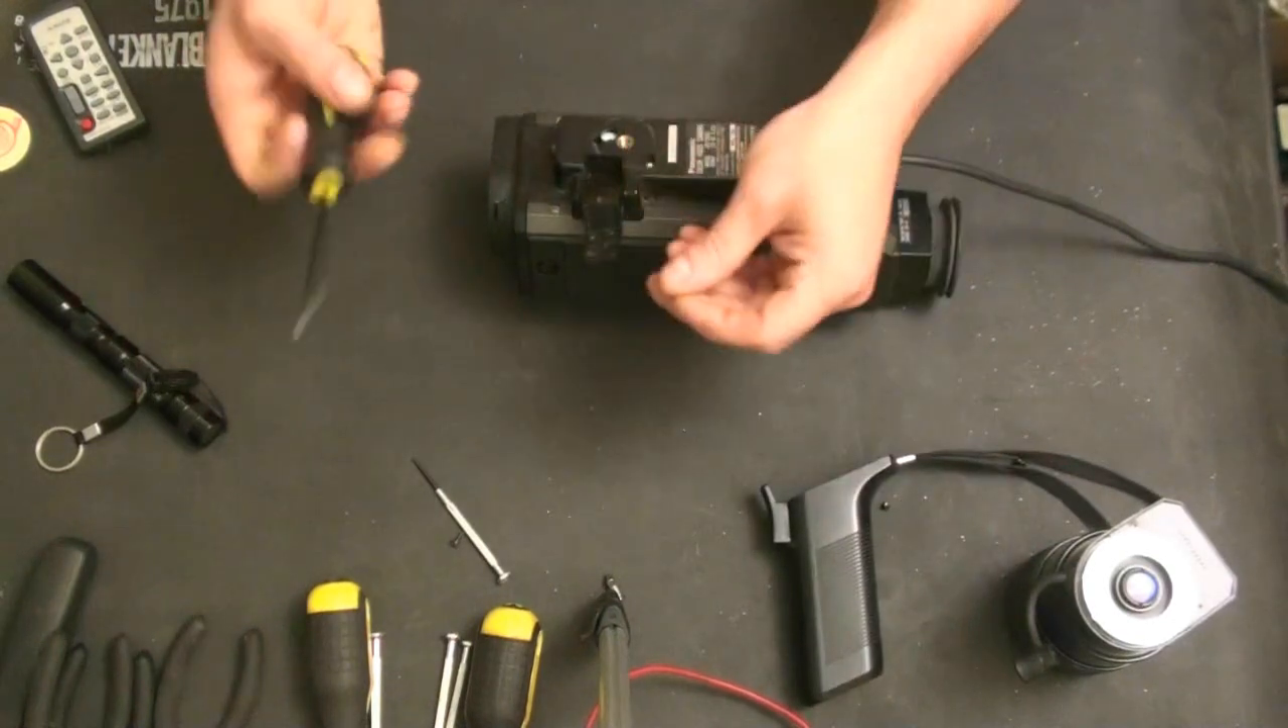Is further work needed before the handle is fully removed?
No.